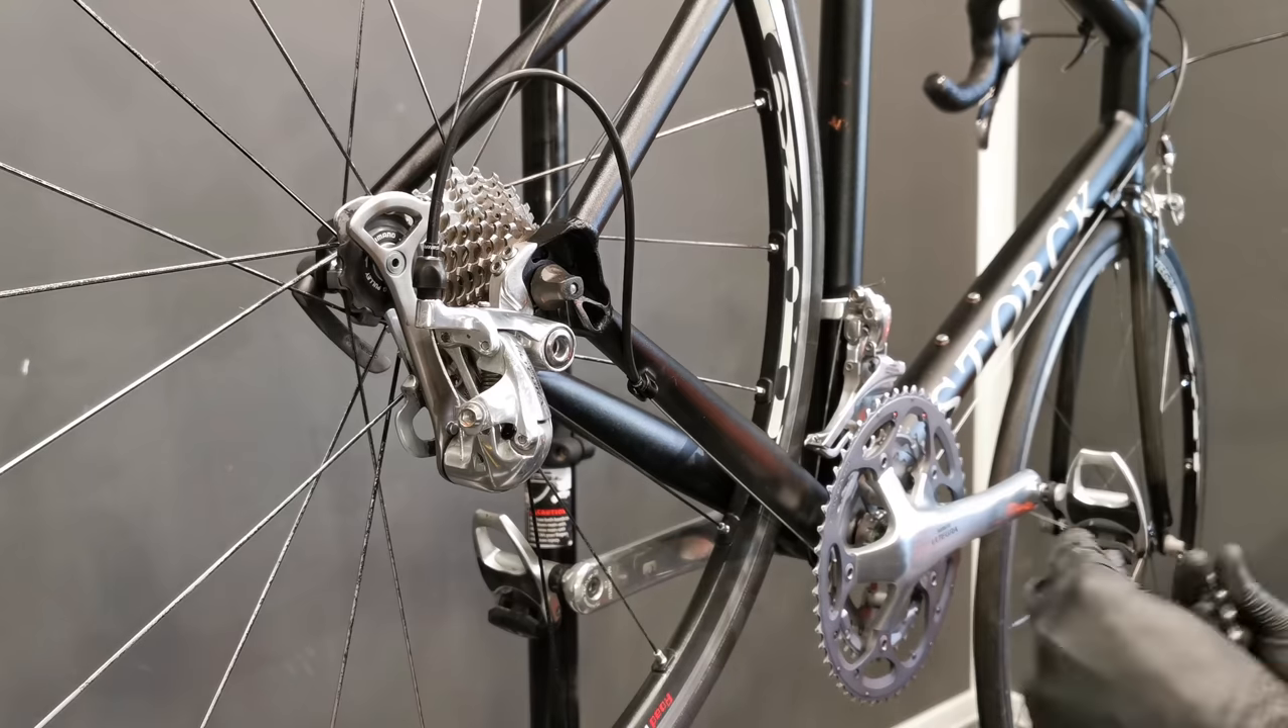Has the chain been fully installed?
No.